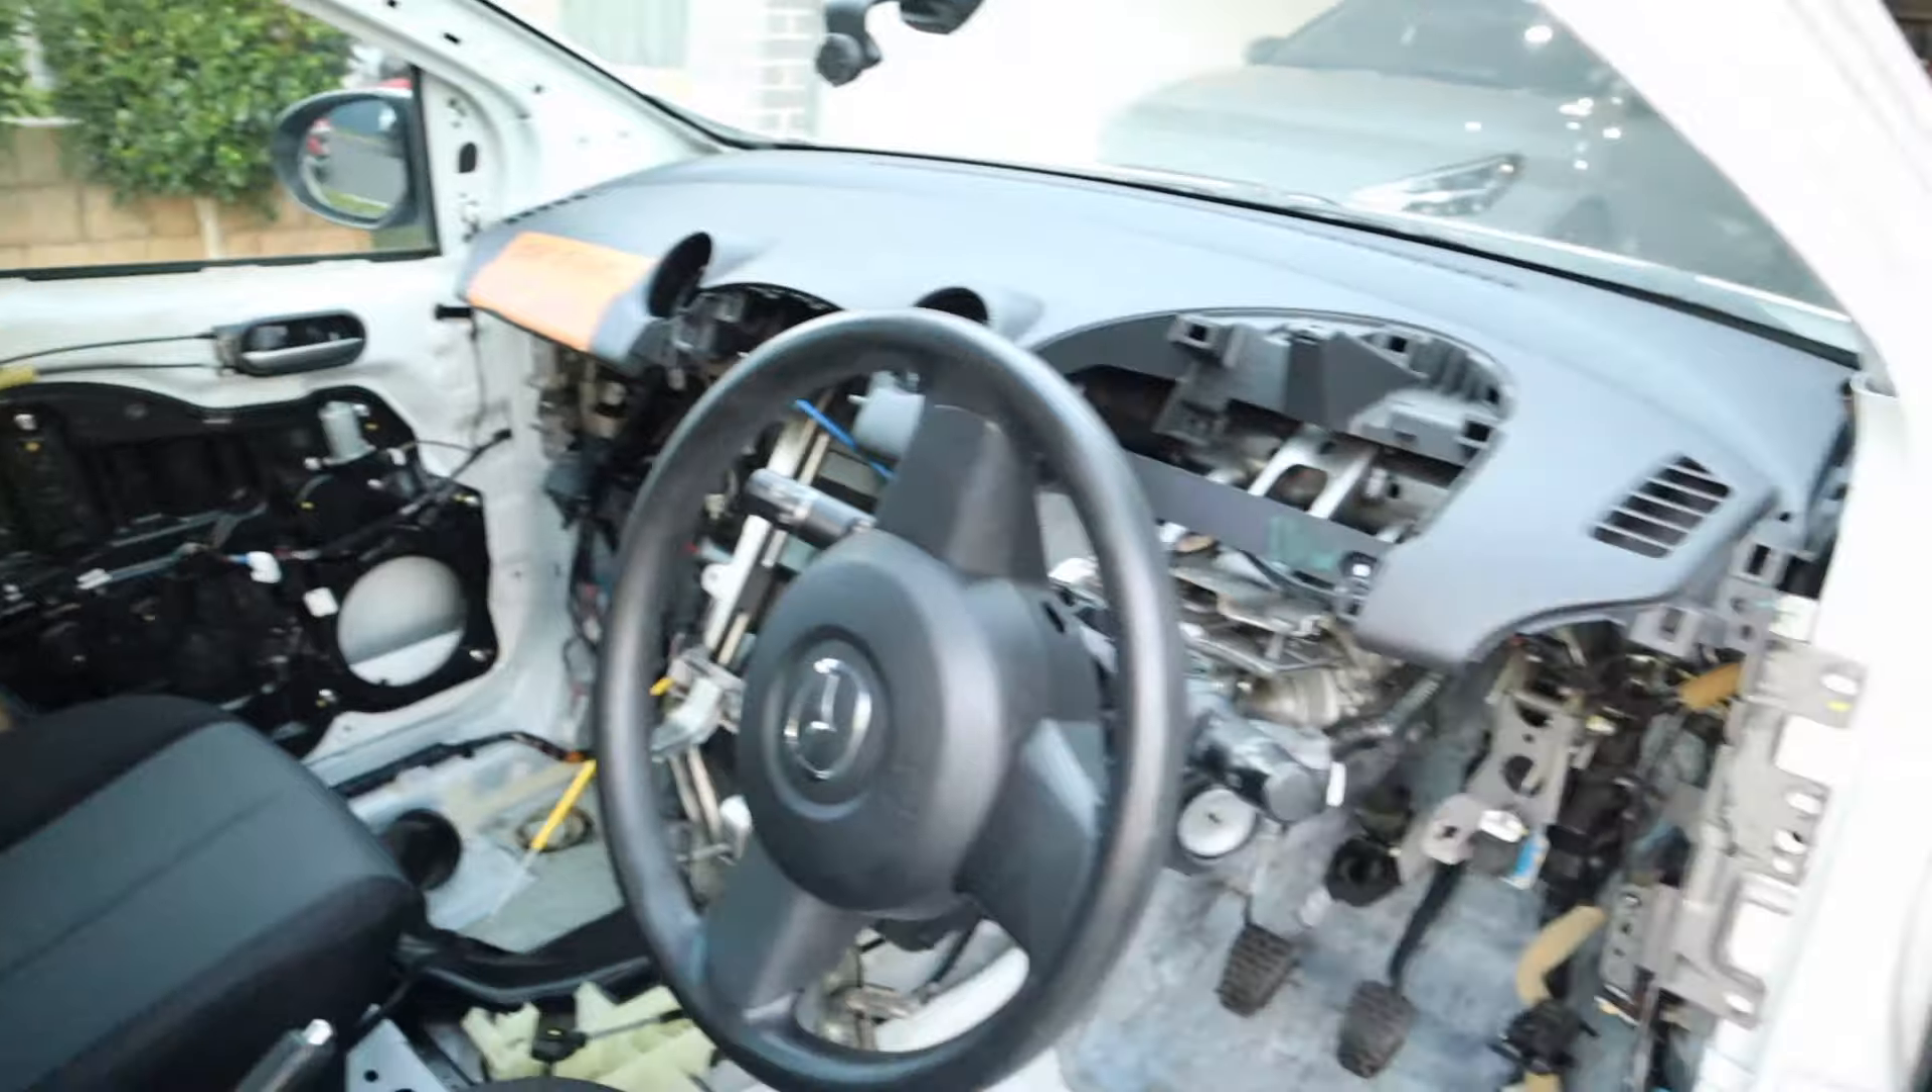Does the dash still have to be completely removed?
Yes.